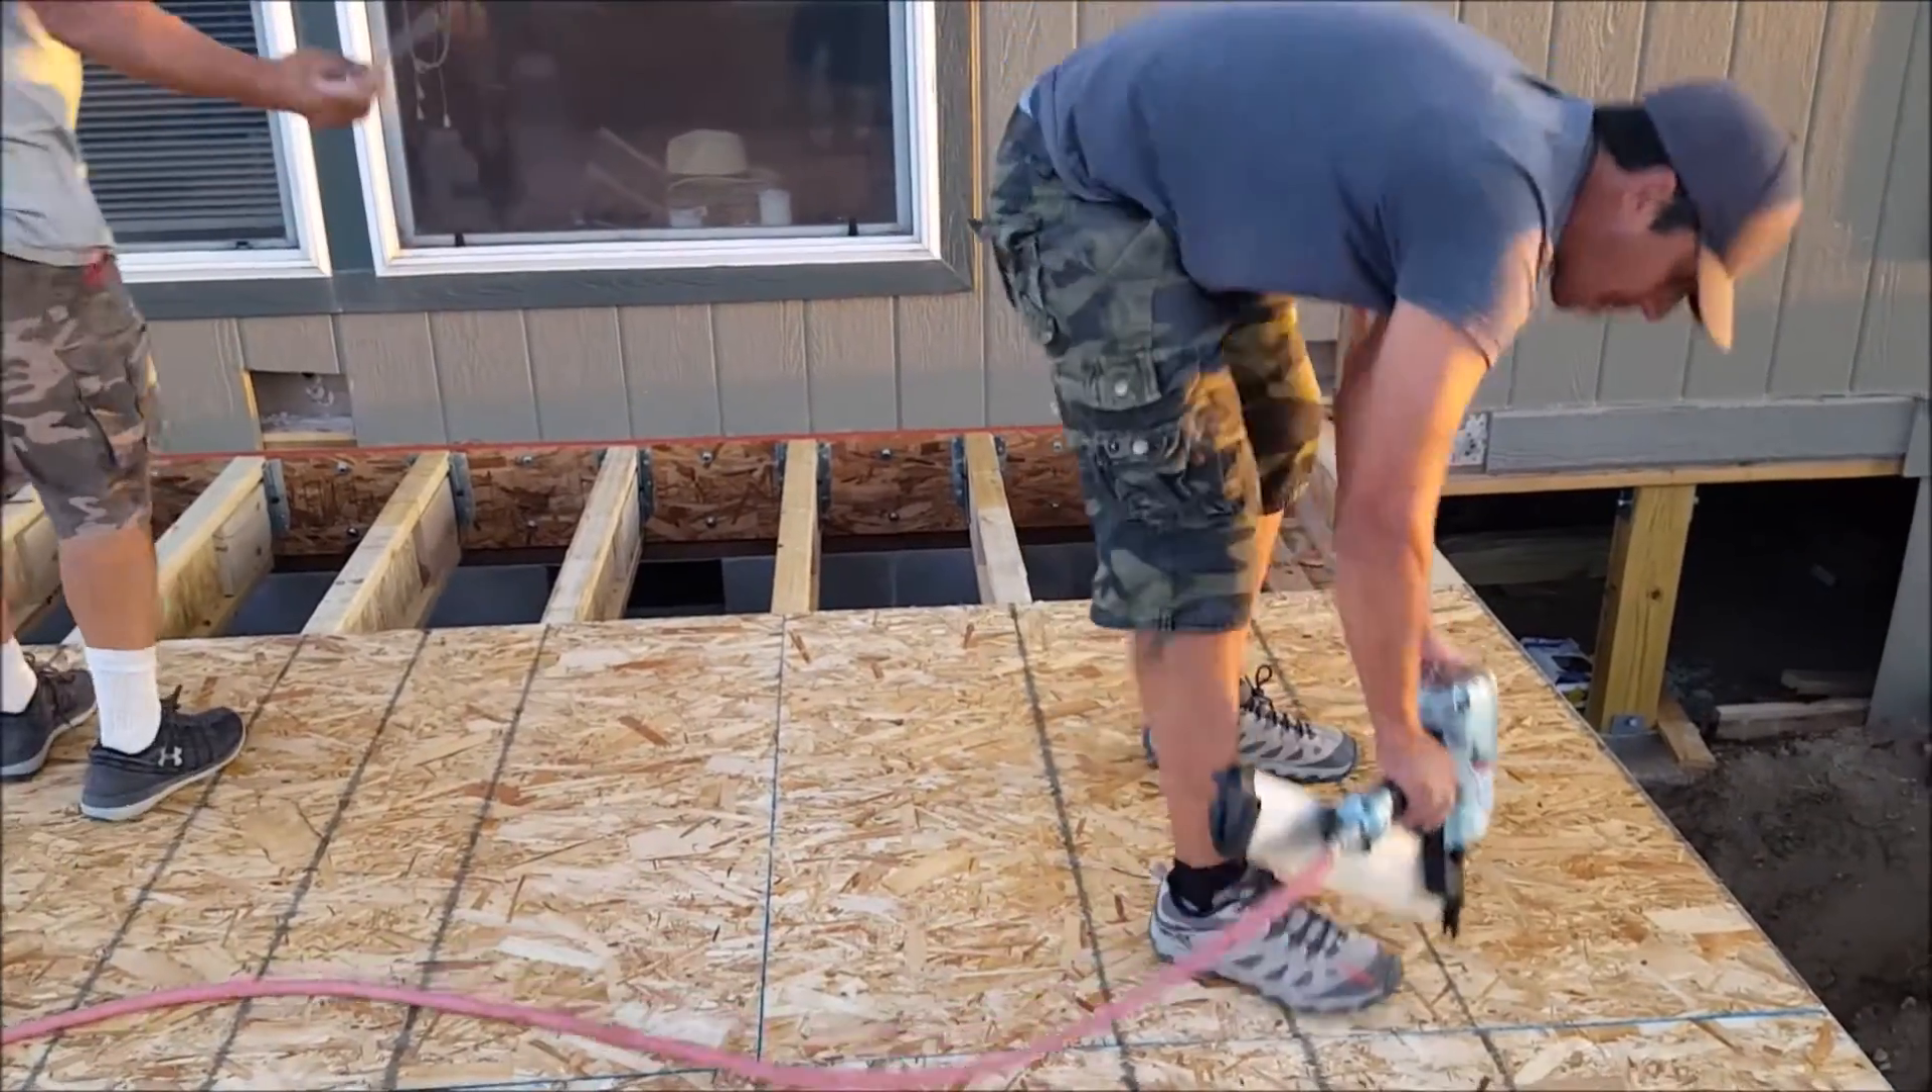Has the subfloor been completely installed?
No.